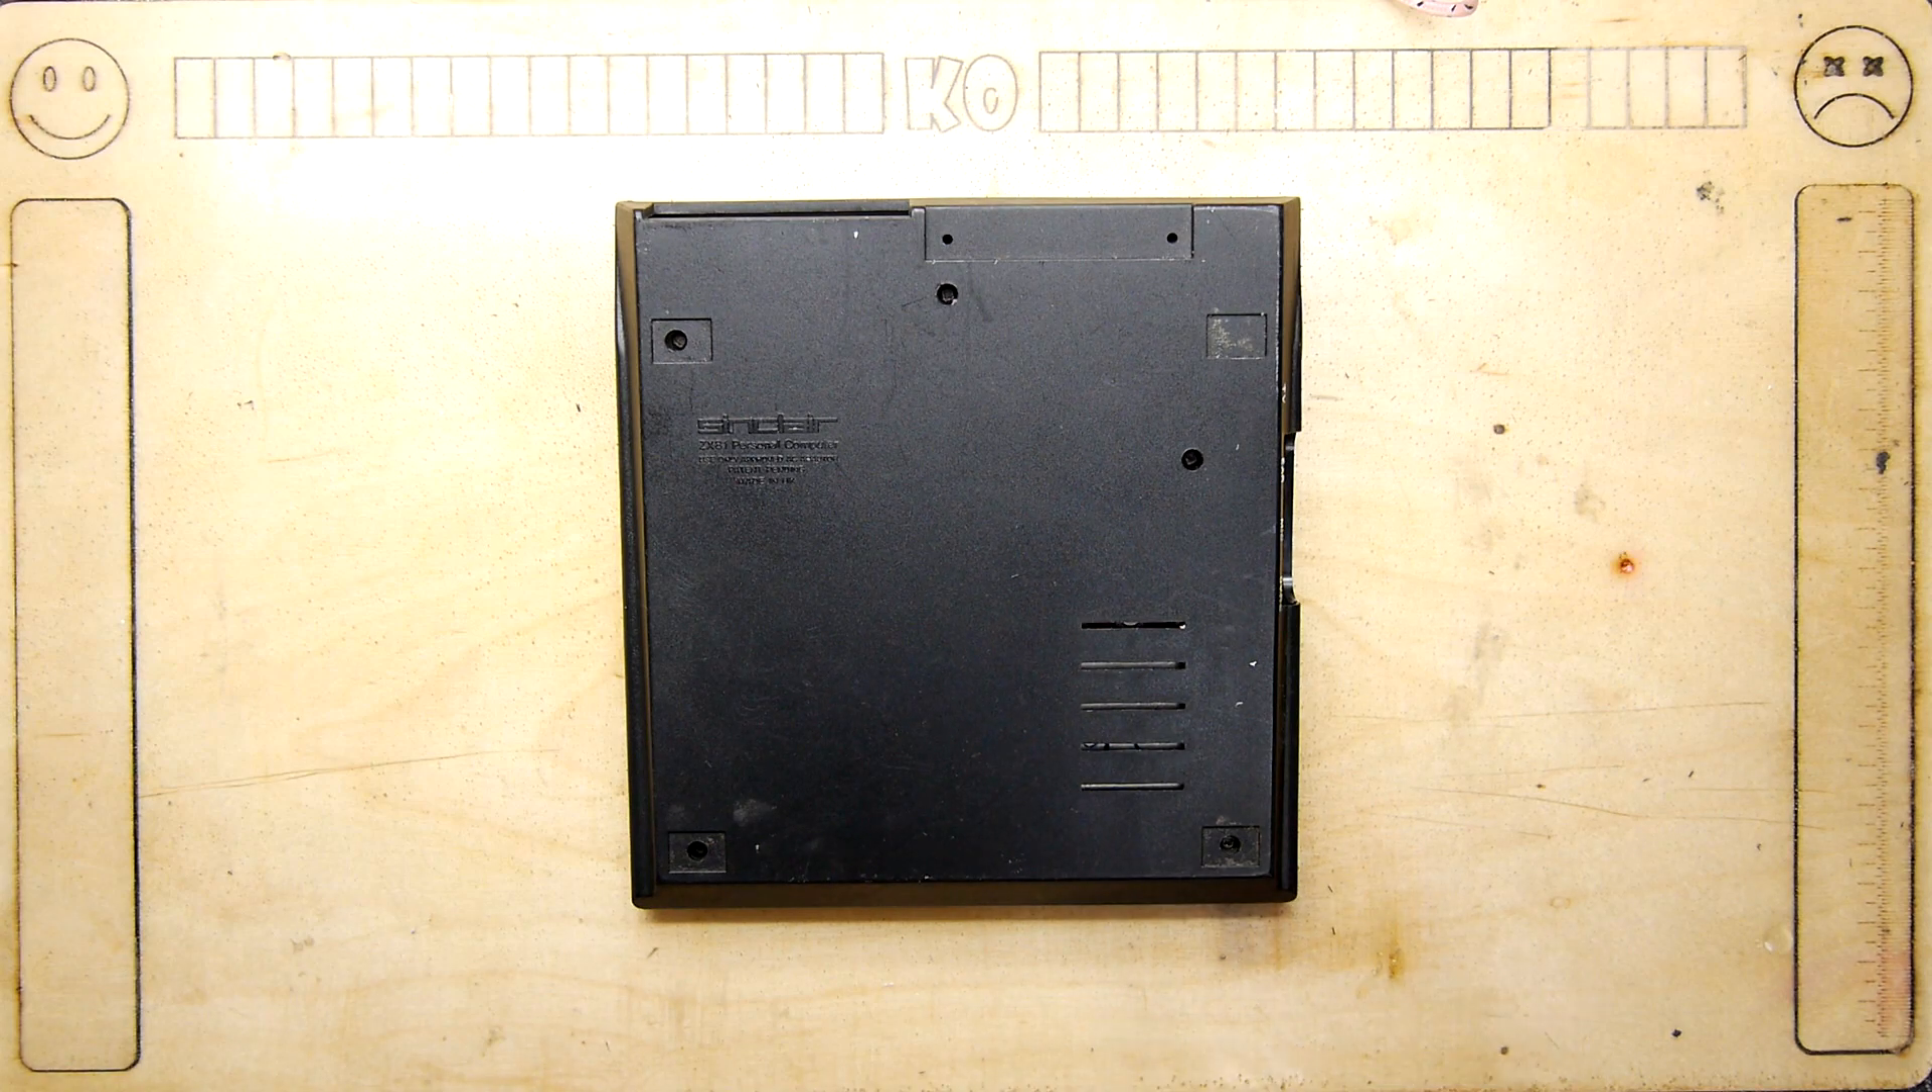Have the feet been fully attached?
No.